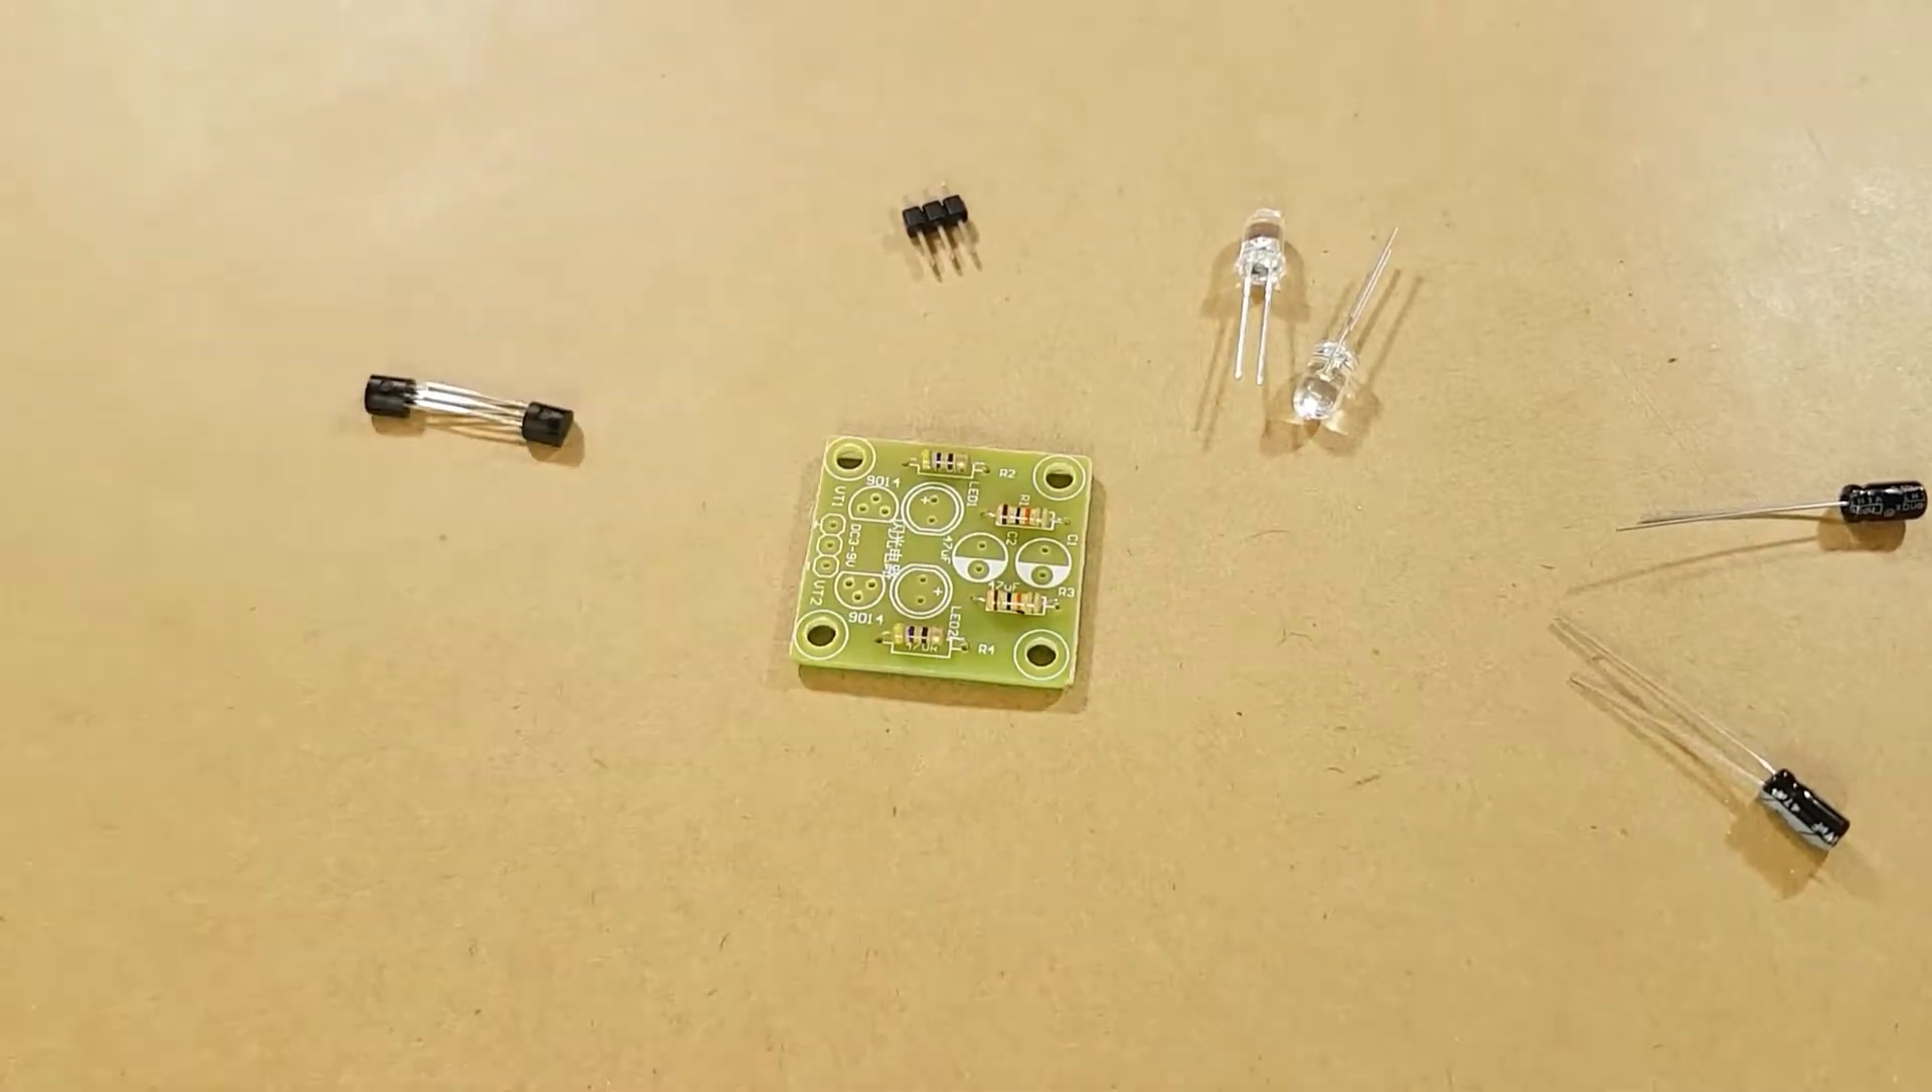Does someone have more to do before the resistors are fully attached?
No.